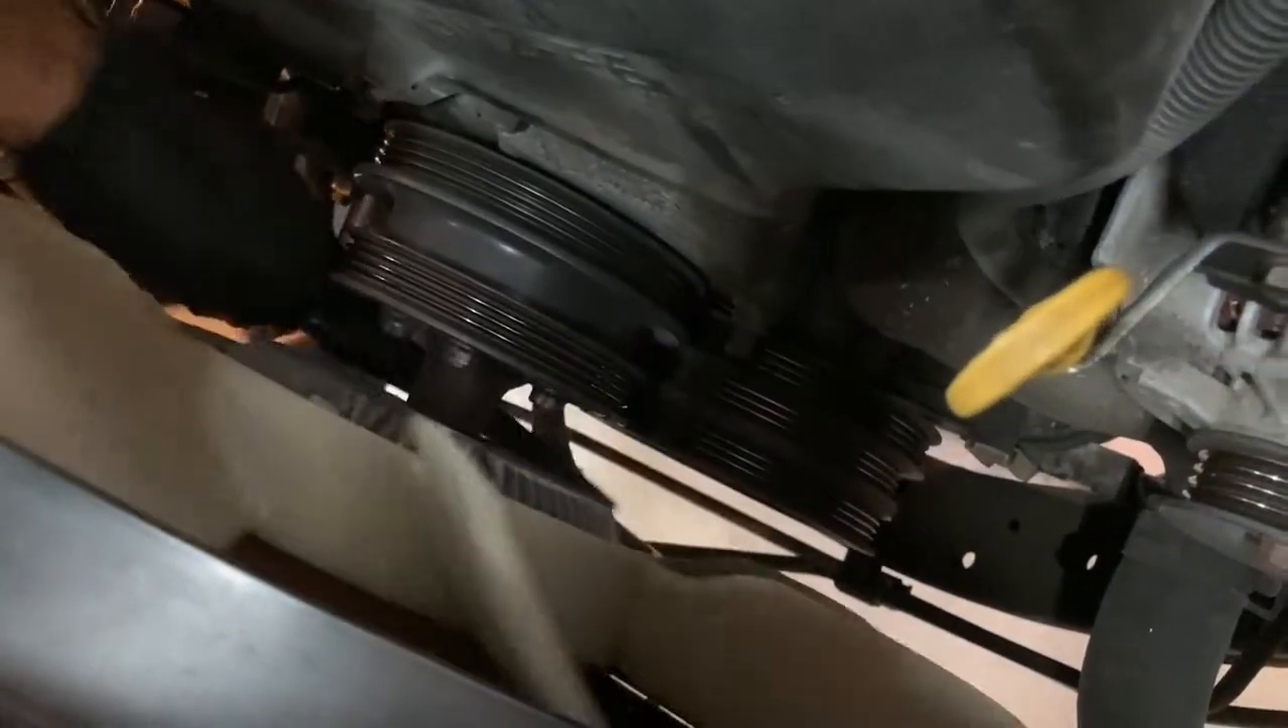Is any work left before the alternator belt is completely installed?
Yes.